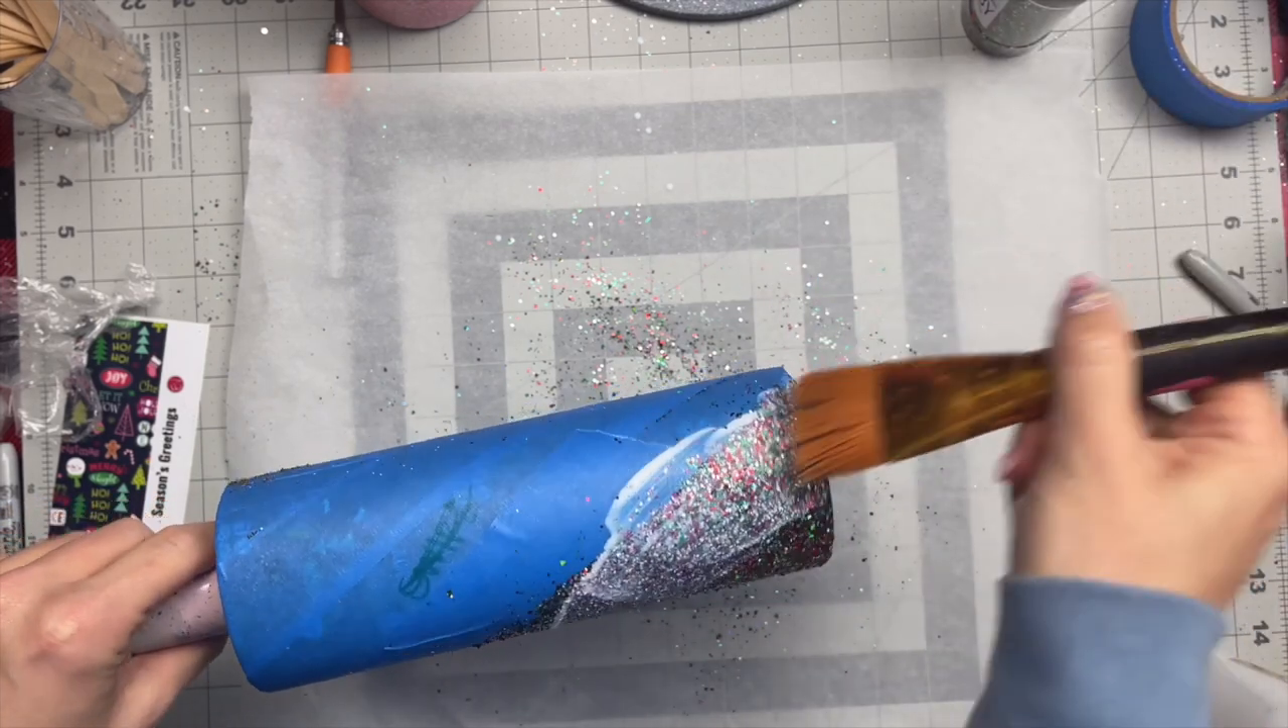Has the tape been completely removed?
No.